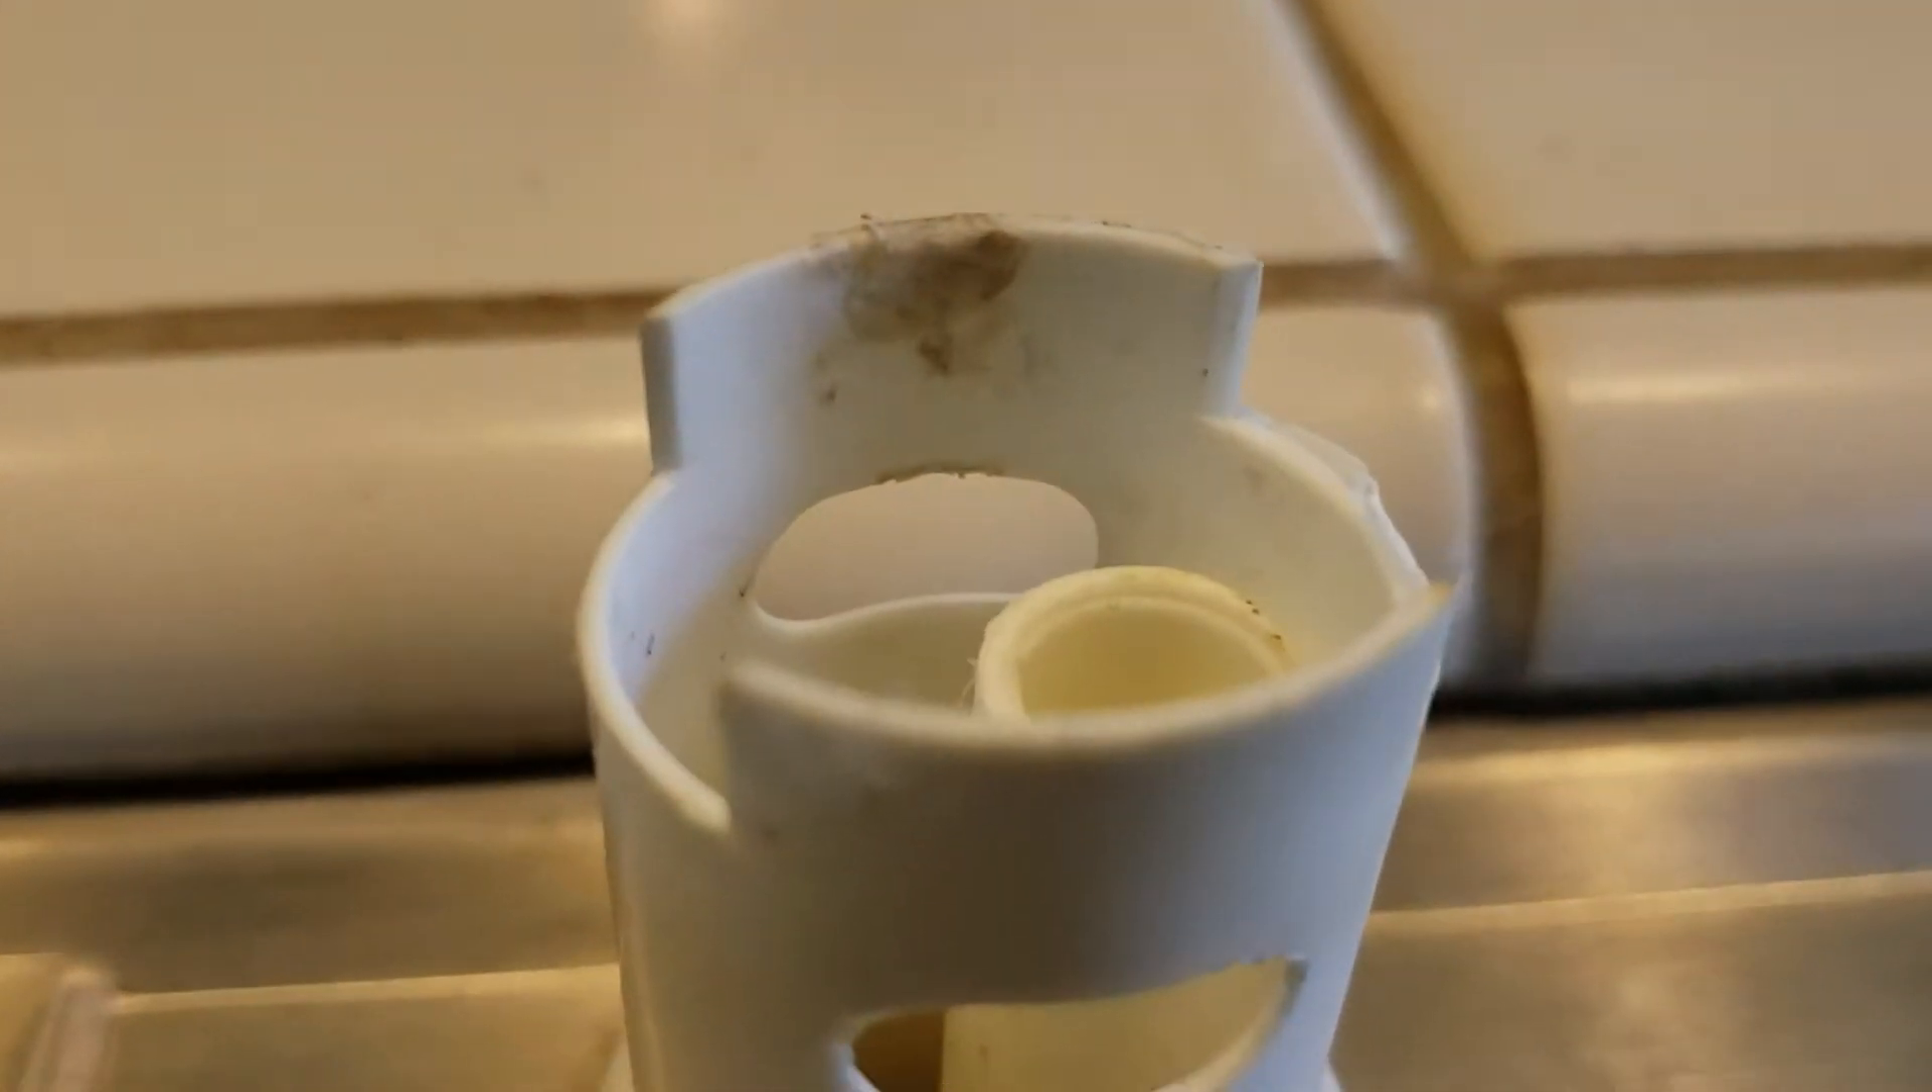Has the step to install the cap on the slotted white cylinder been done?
No.